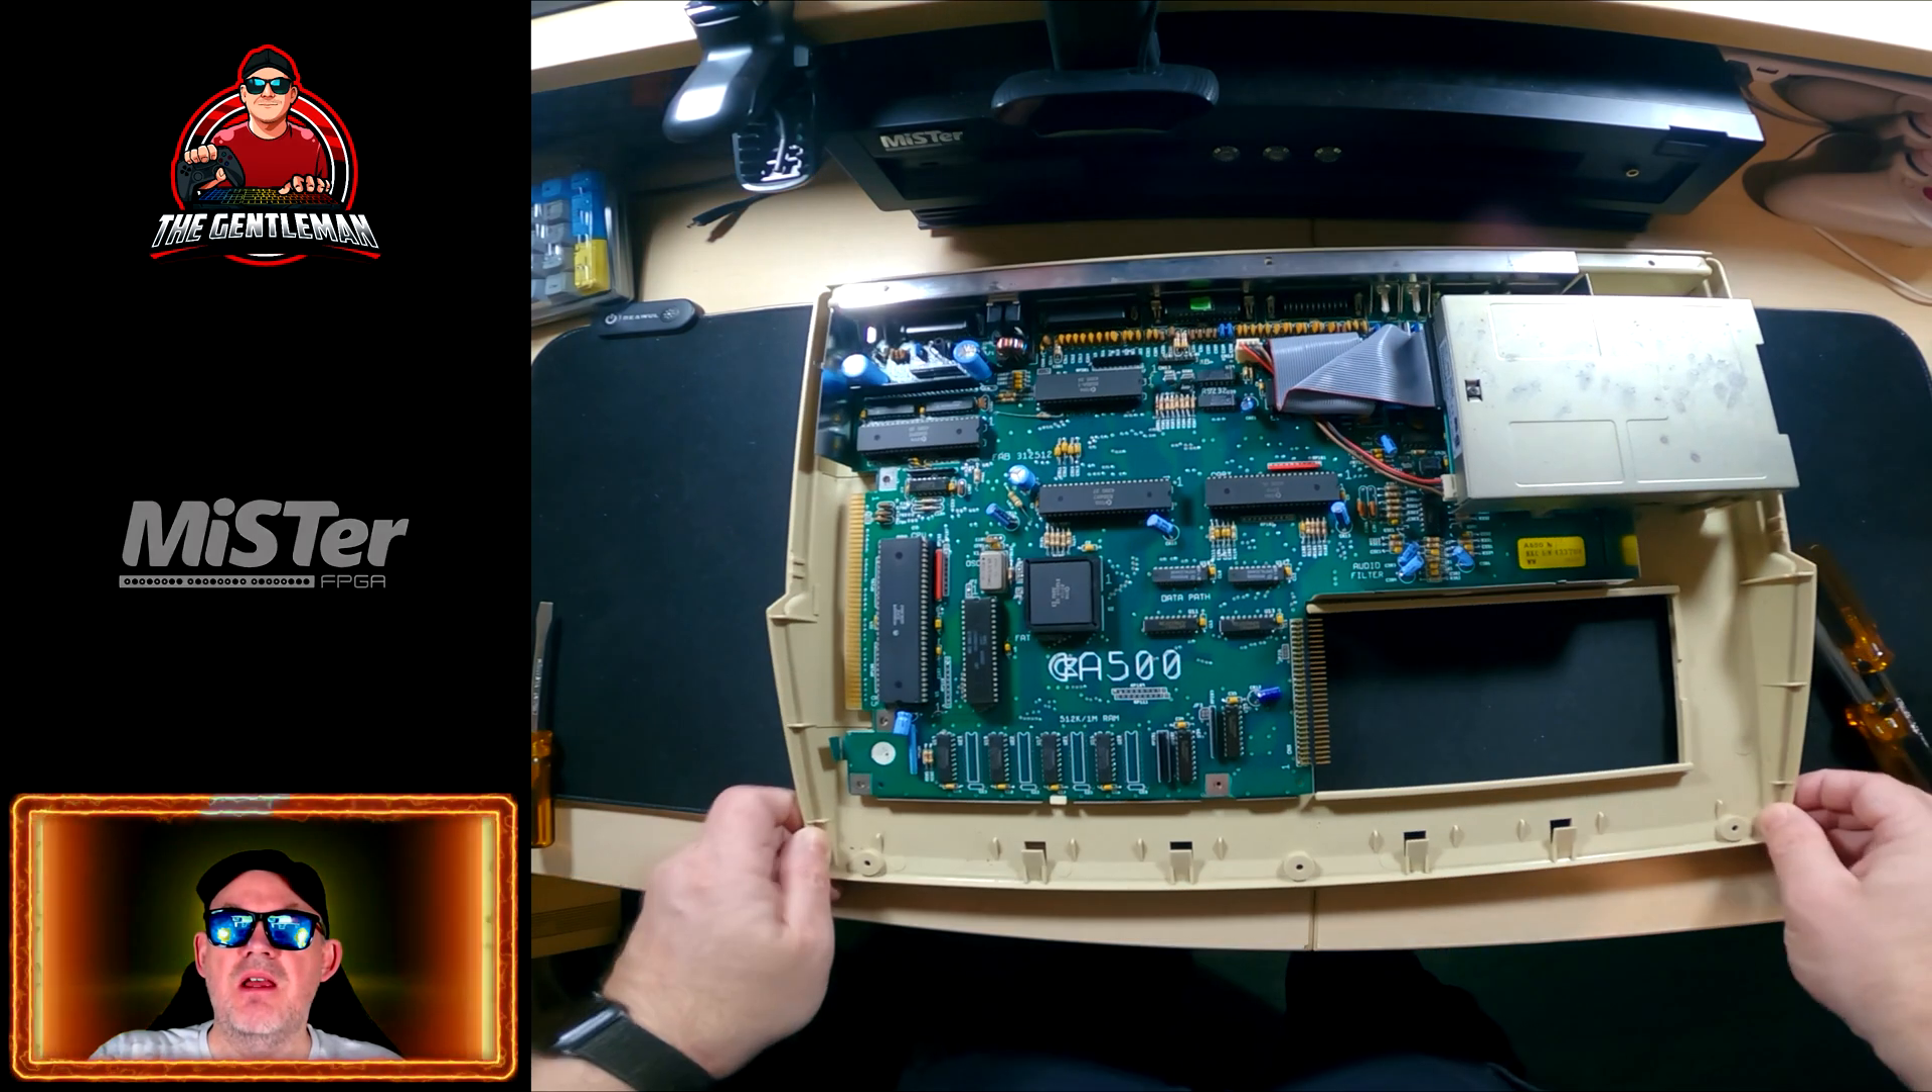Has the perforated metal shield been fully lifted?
Yes.